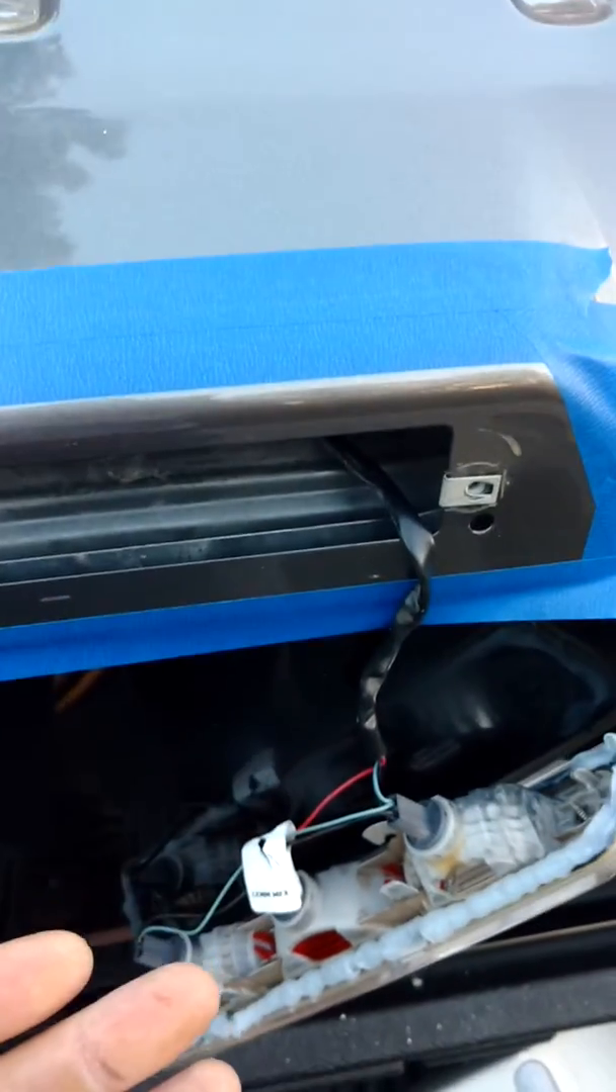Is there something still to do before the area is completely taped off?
No.